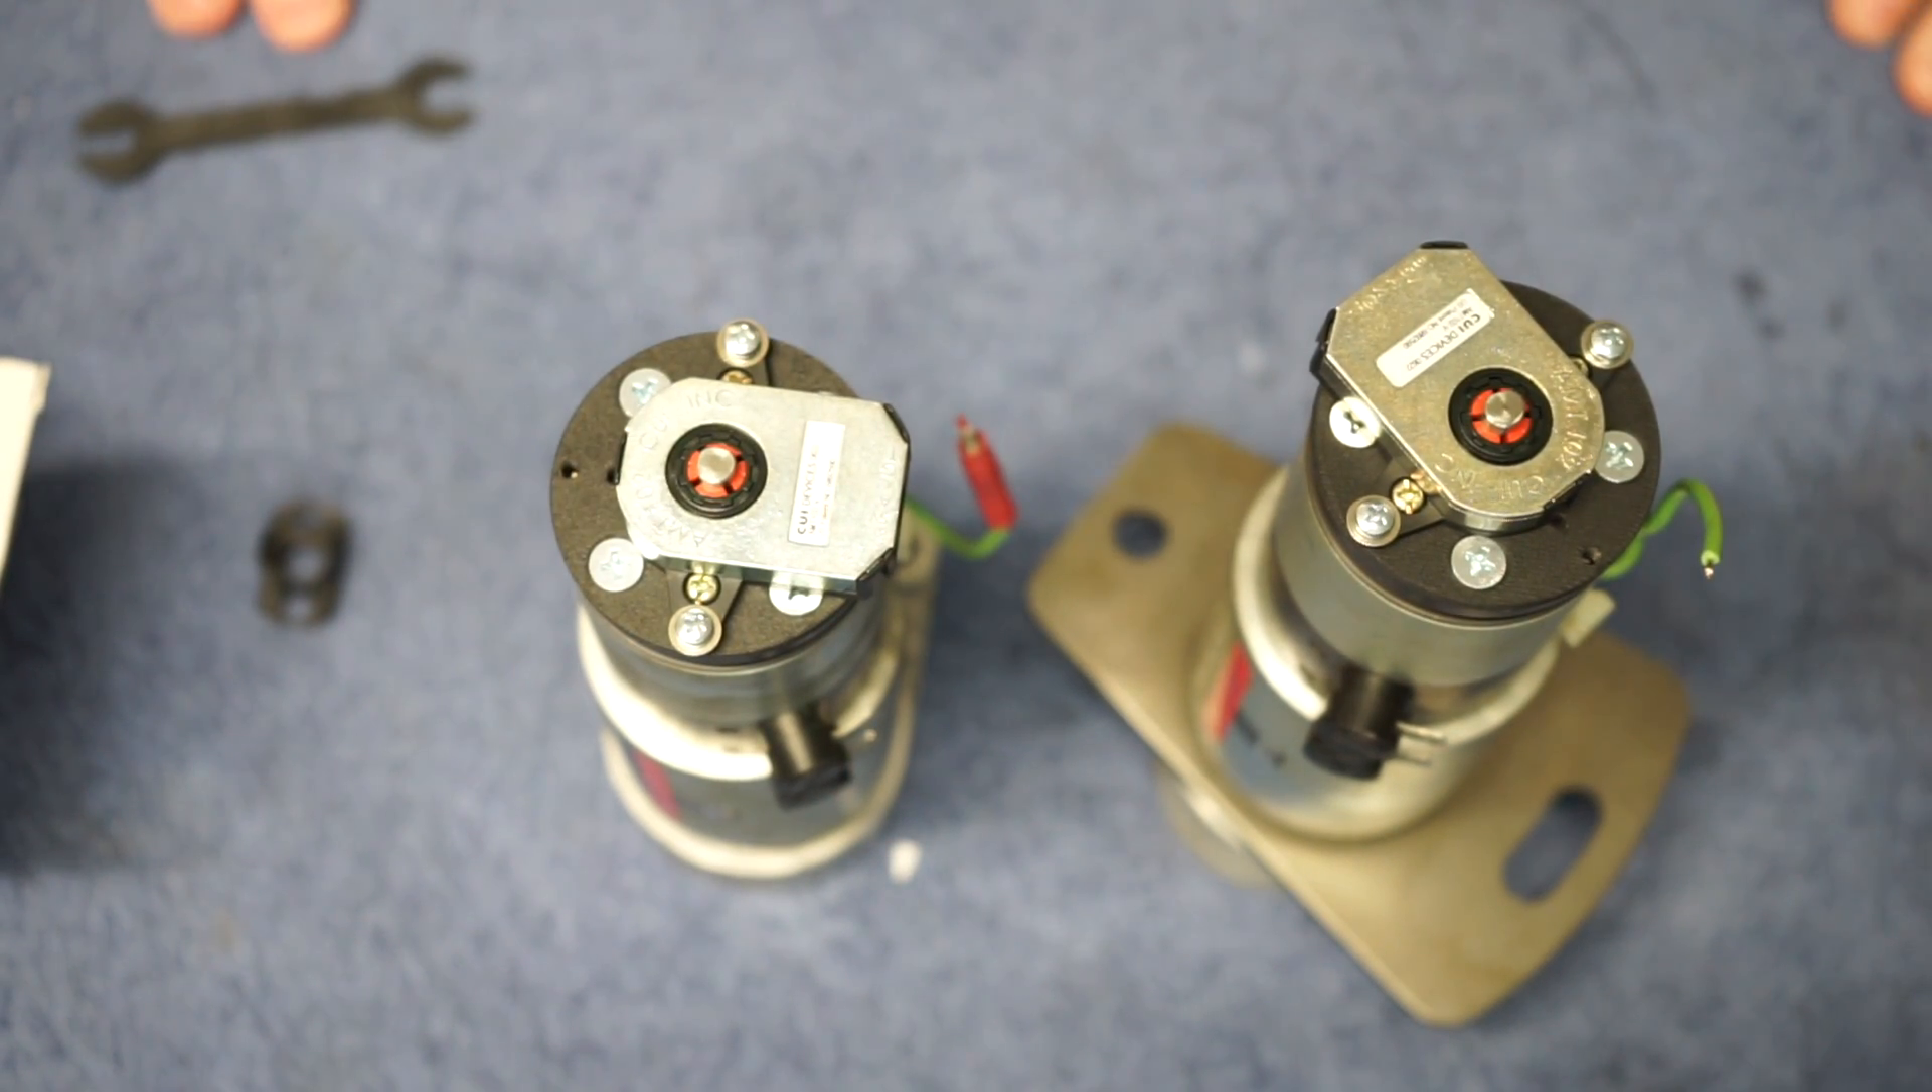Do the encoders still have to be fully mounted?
No.